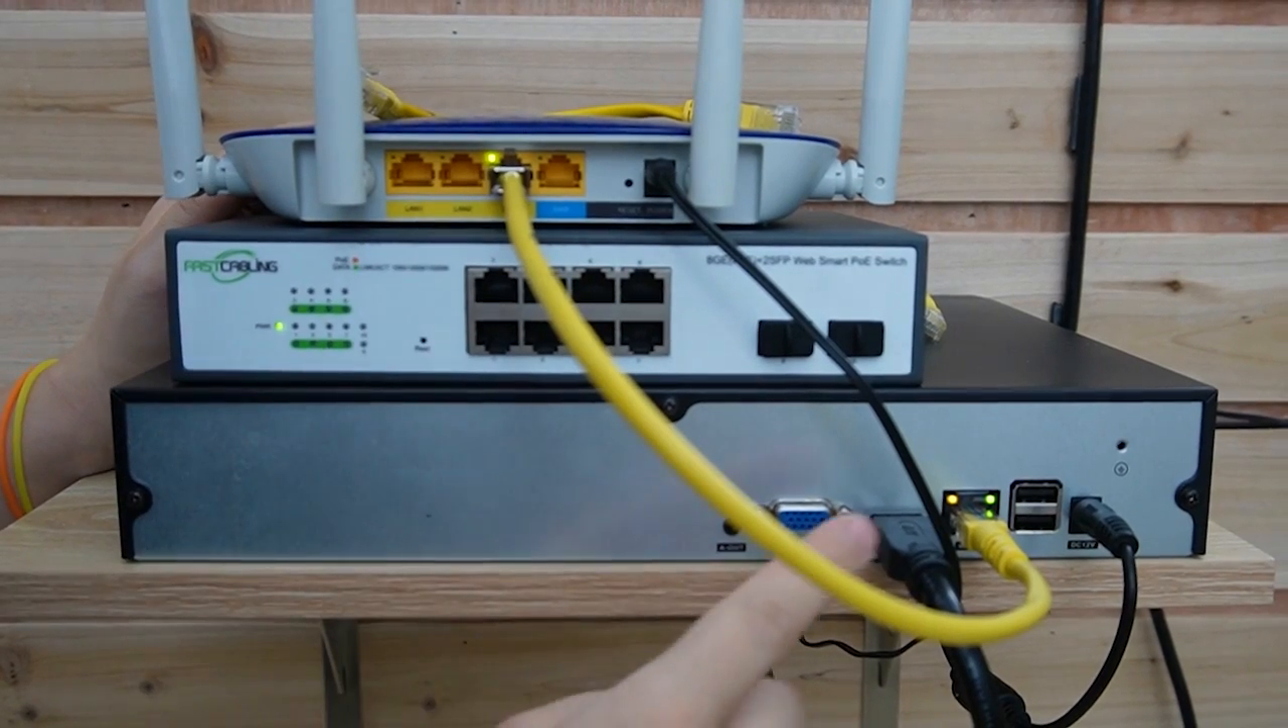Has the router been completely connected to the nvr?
Yes.